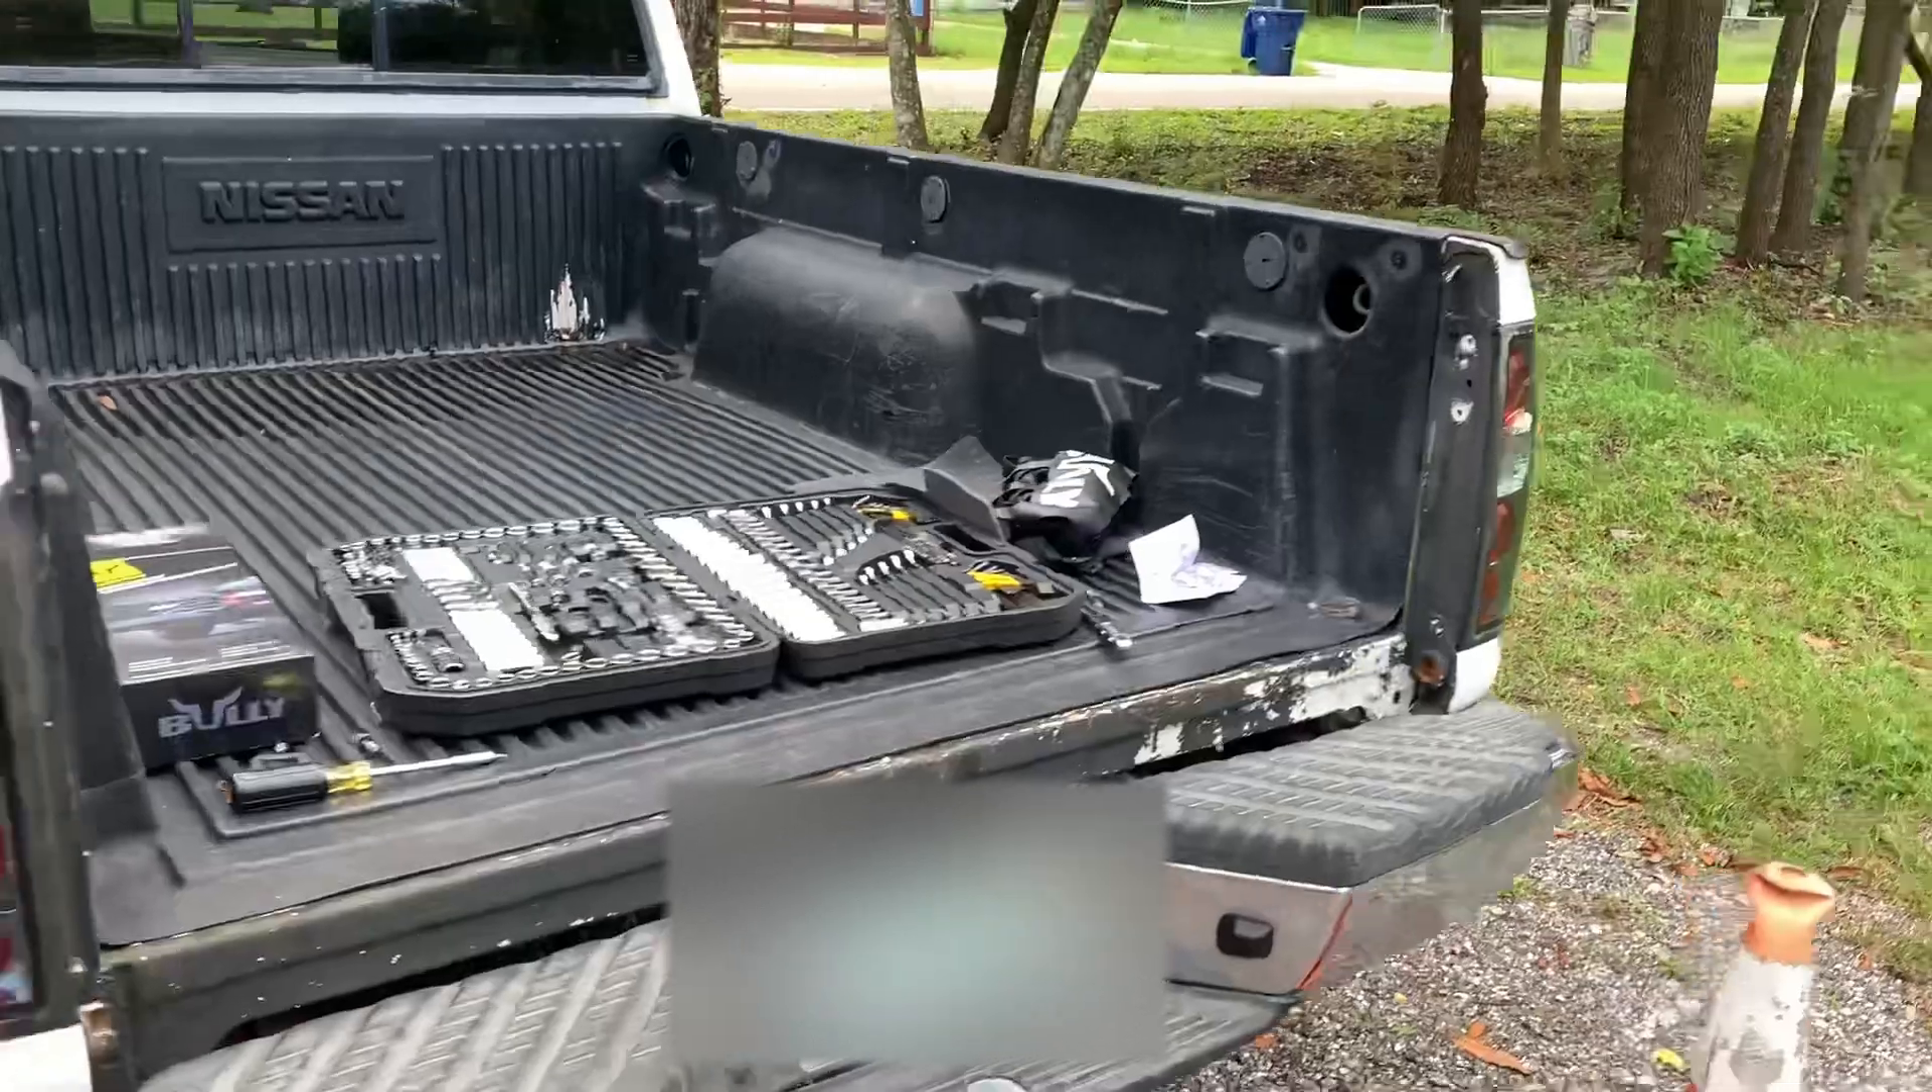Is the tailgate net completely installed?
No.